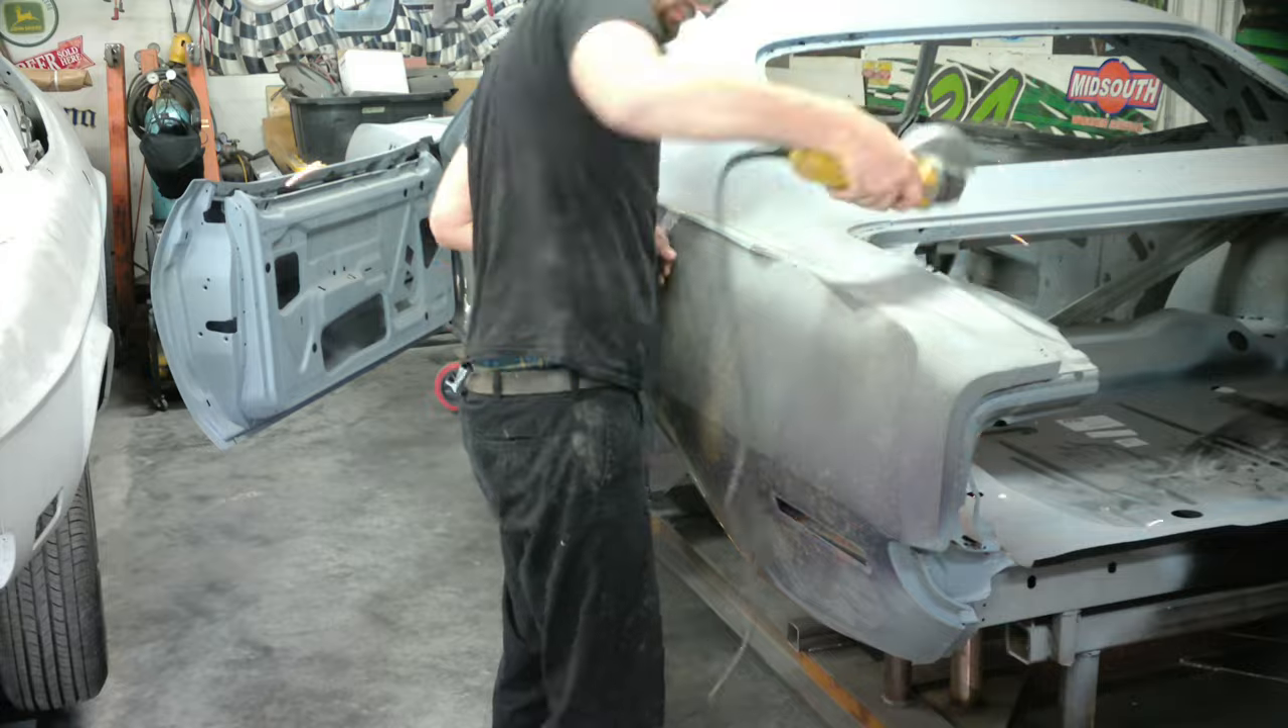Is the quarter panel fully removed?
No.